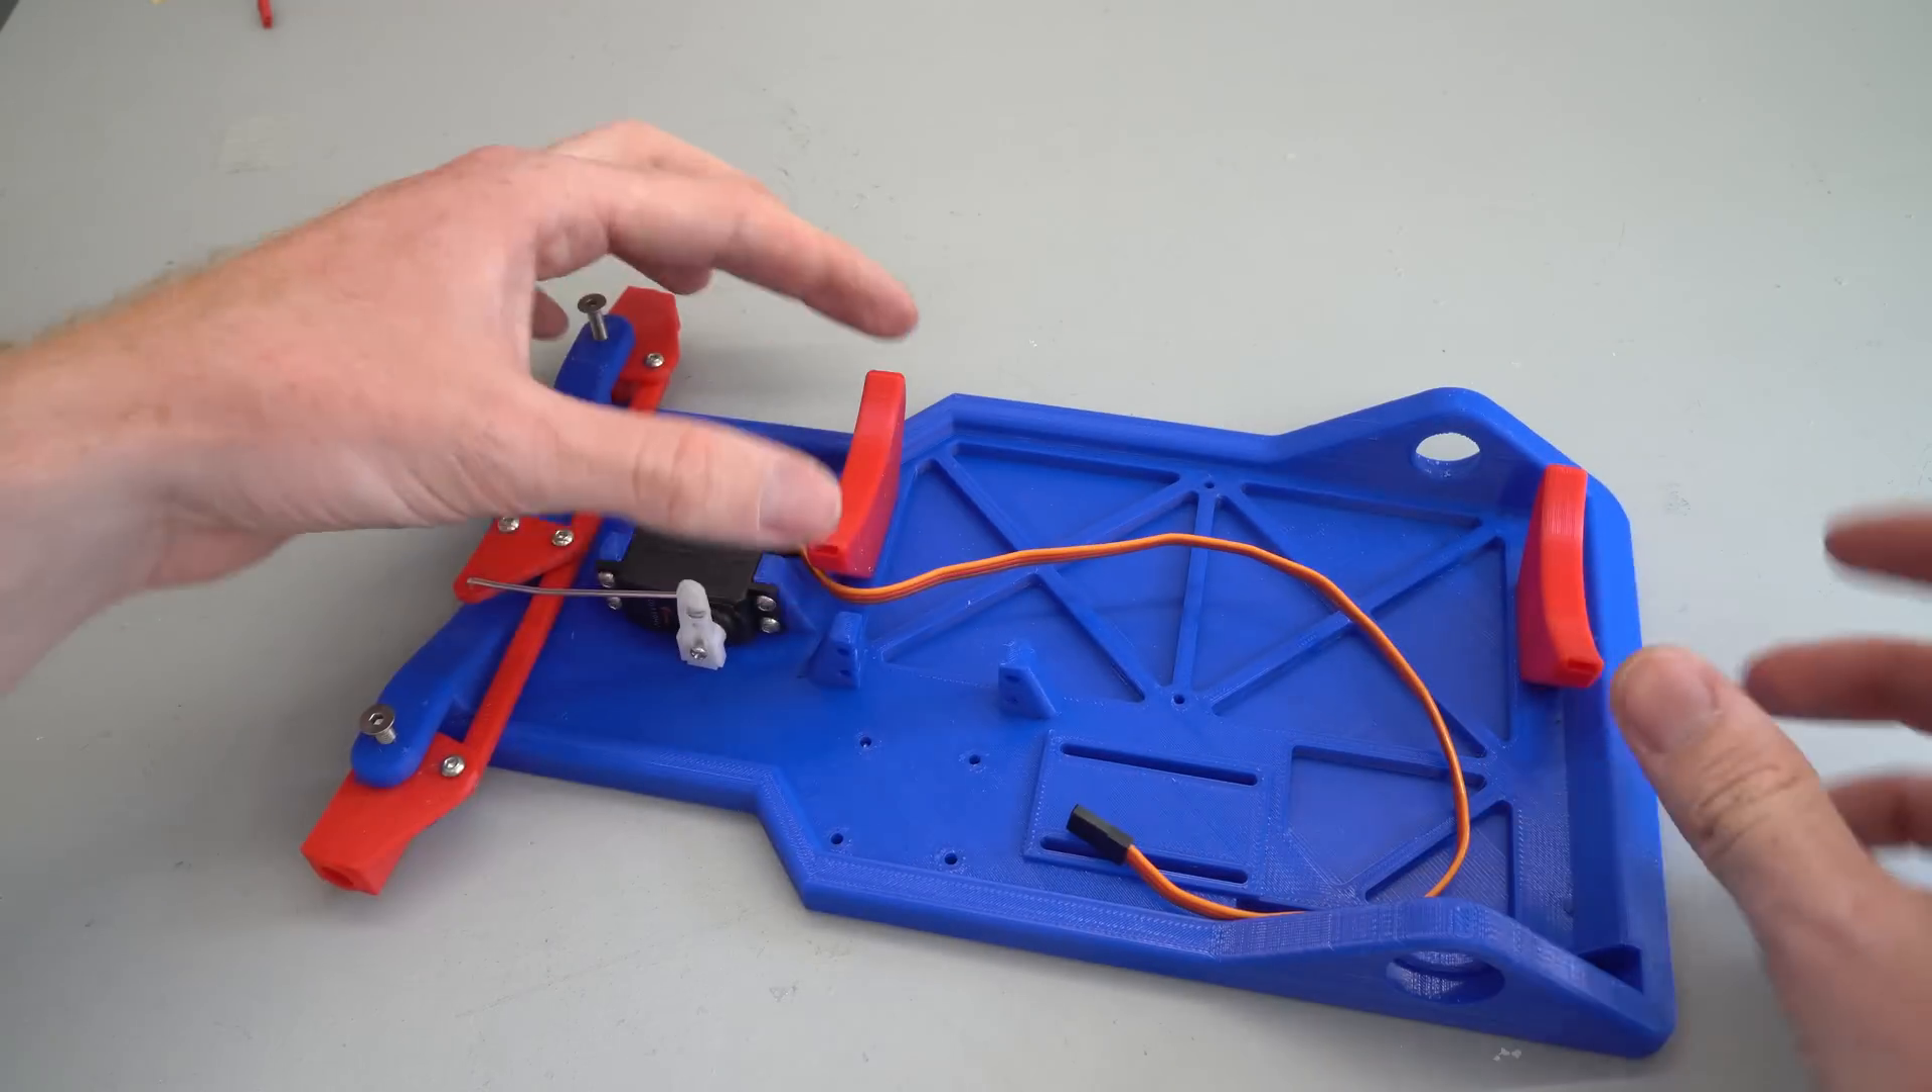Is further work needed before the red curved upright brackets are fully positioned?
No.